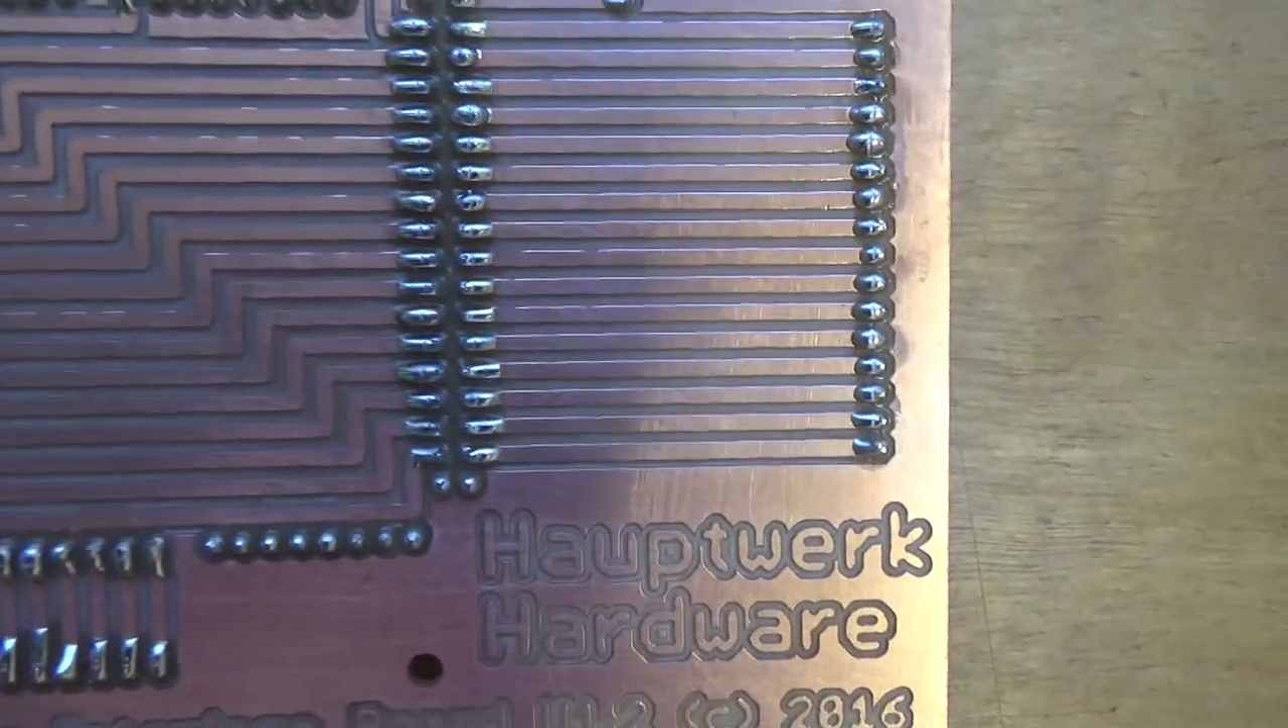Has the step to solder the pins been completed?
Yes.